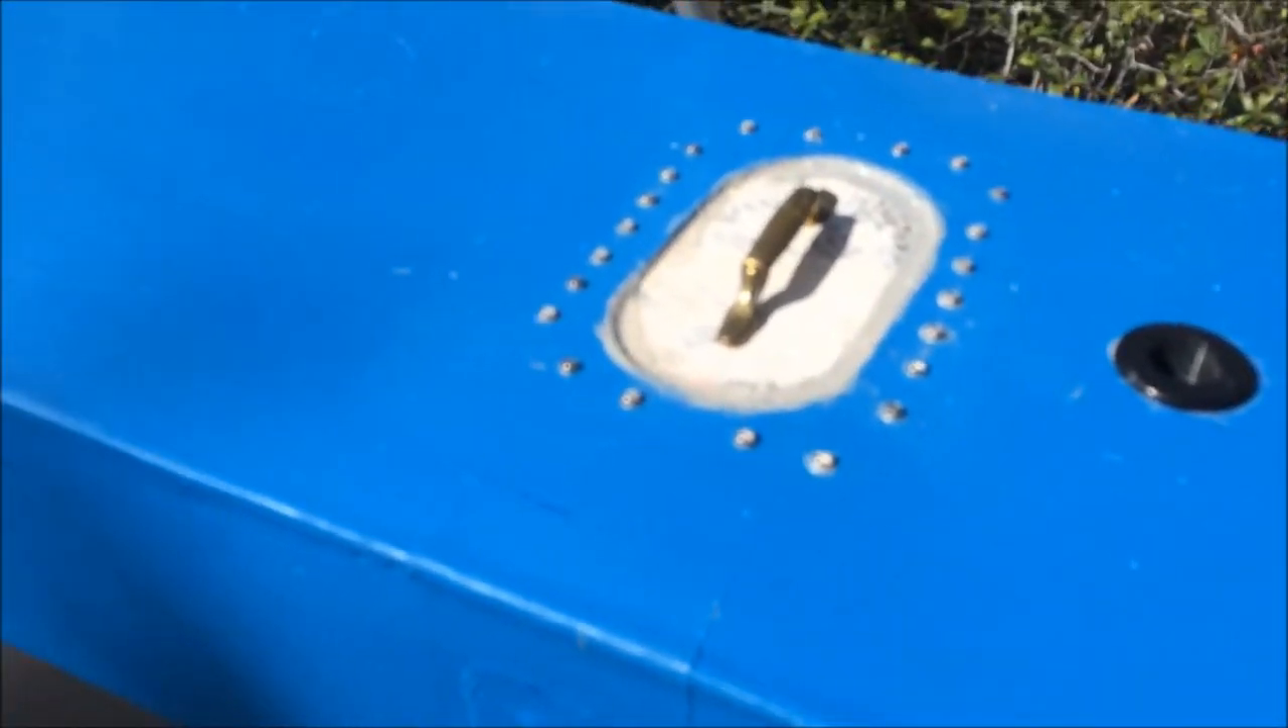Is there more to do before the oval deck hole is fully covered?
No.